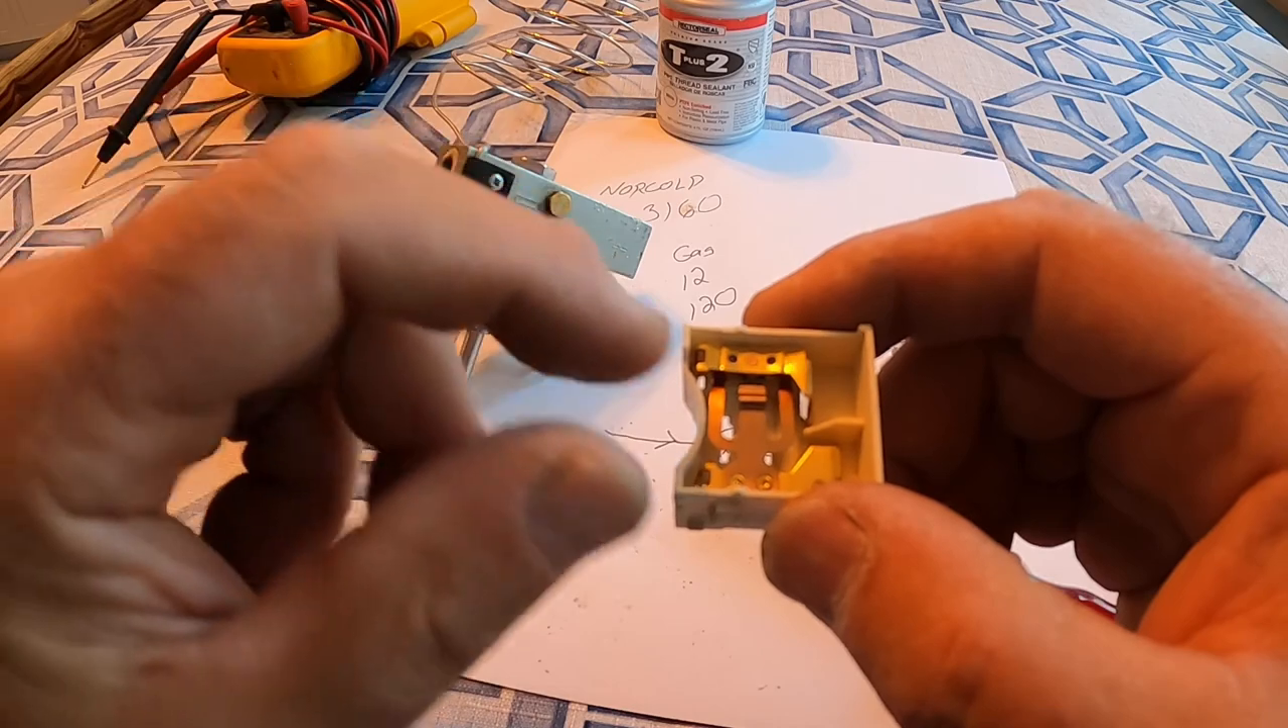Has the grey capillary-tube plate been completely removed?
Yes.